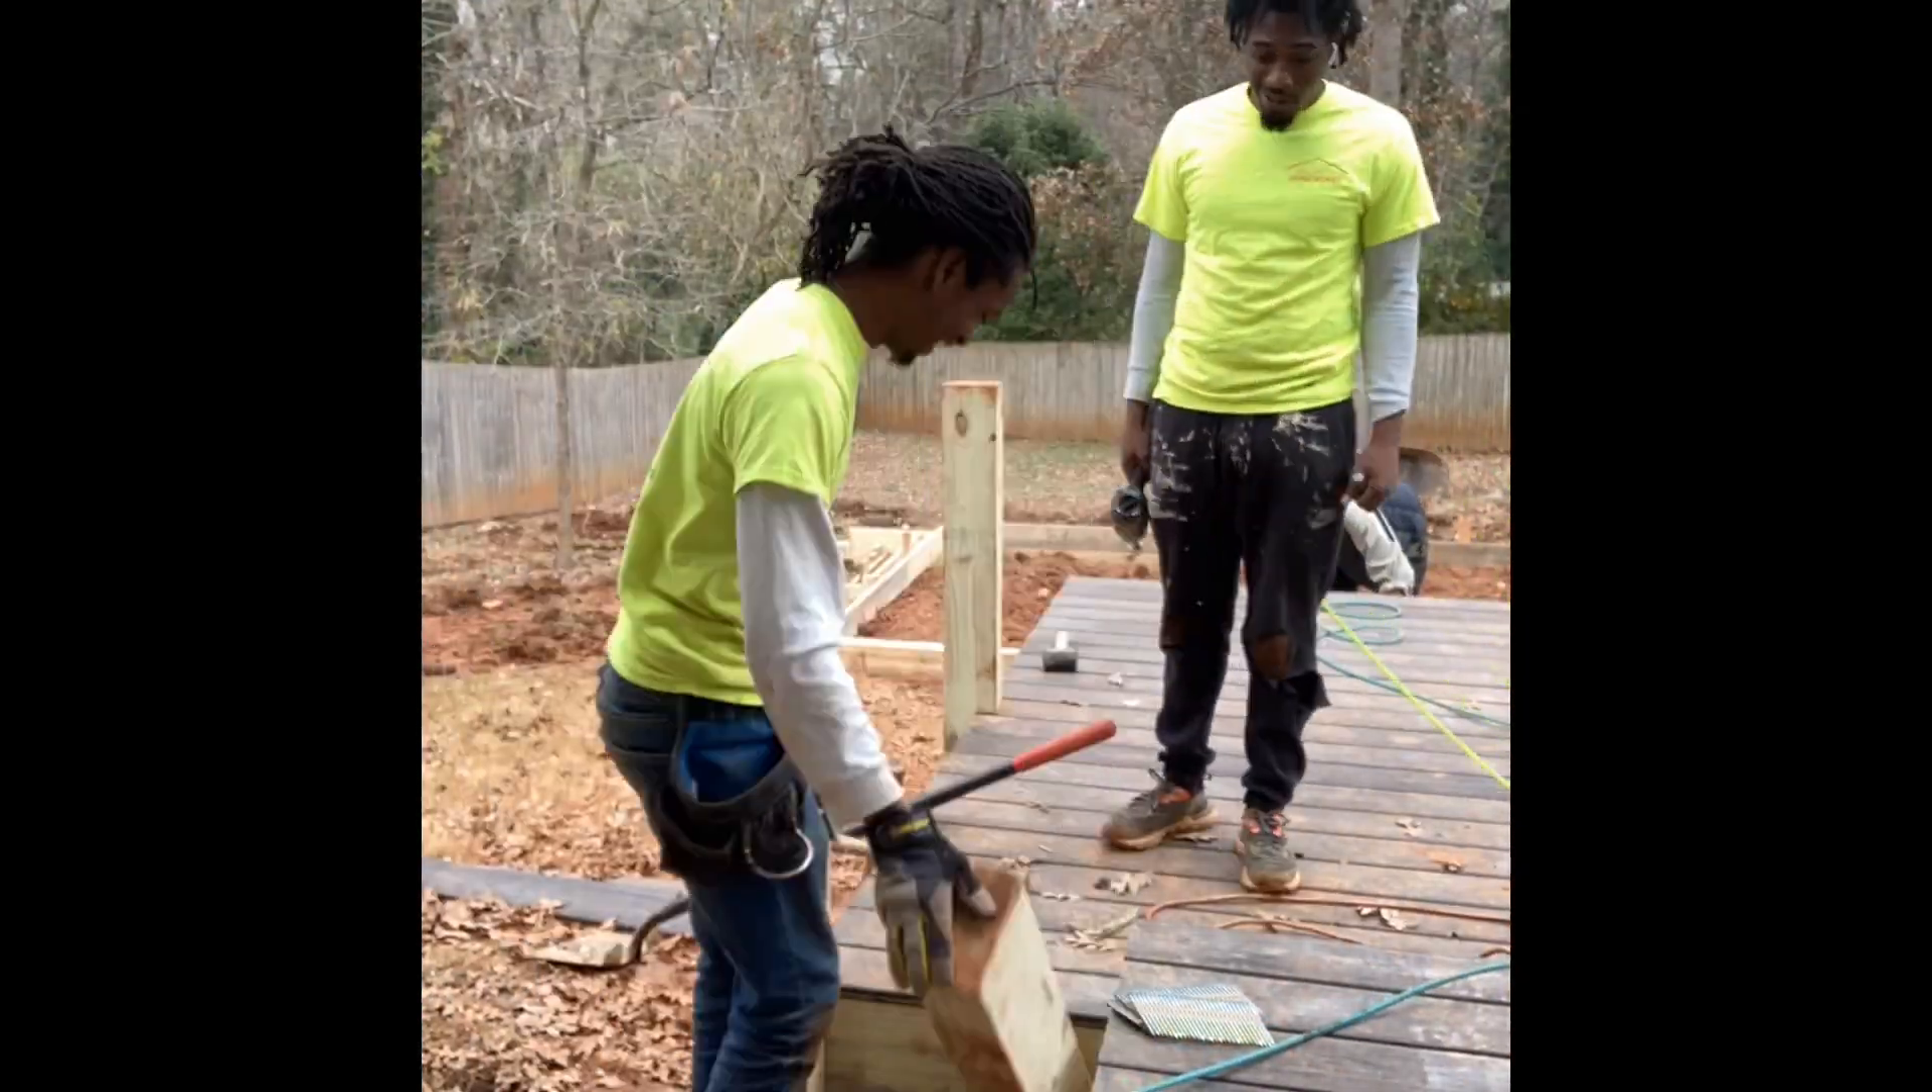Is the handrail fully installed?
No.